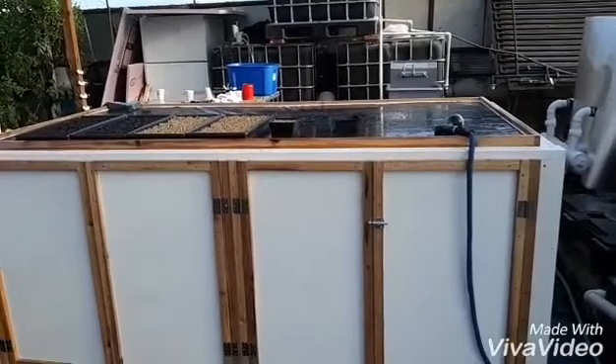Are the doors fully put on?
Yes.